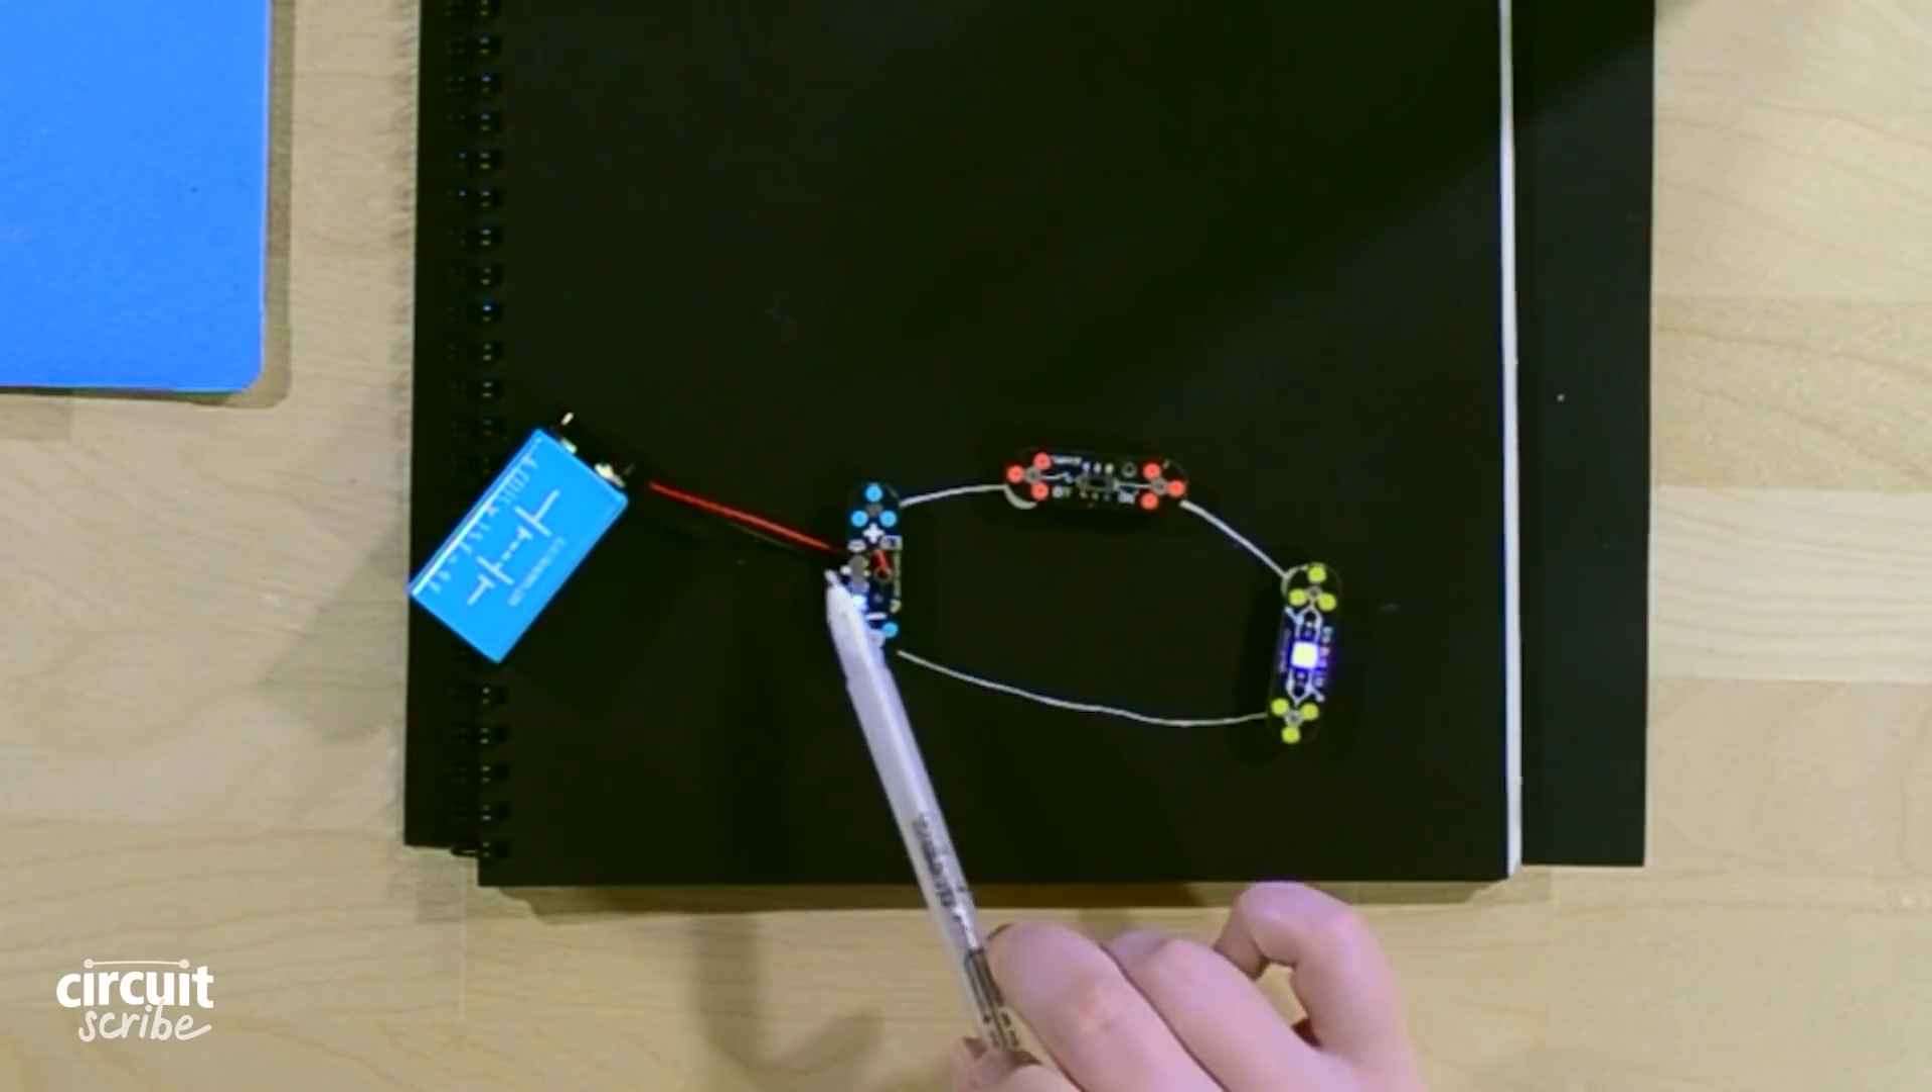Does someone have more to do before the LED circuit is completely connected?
No.